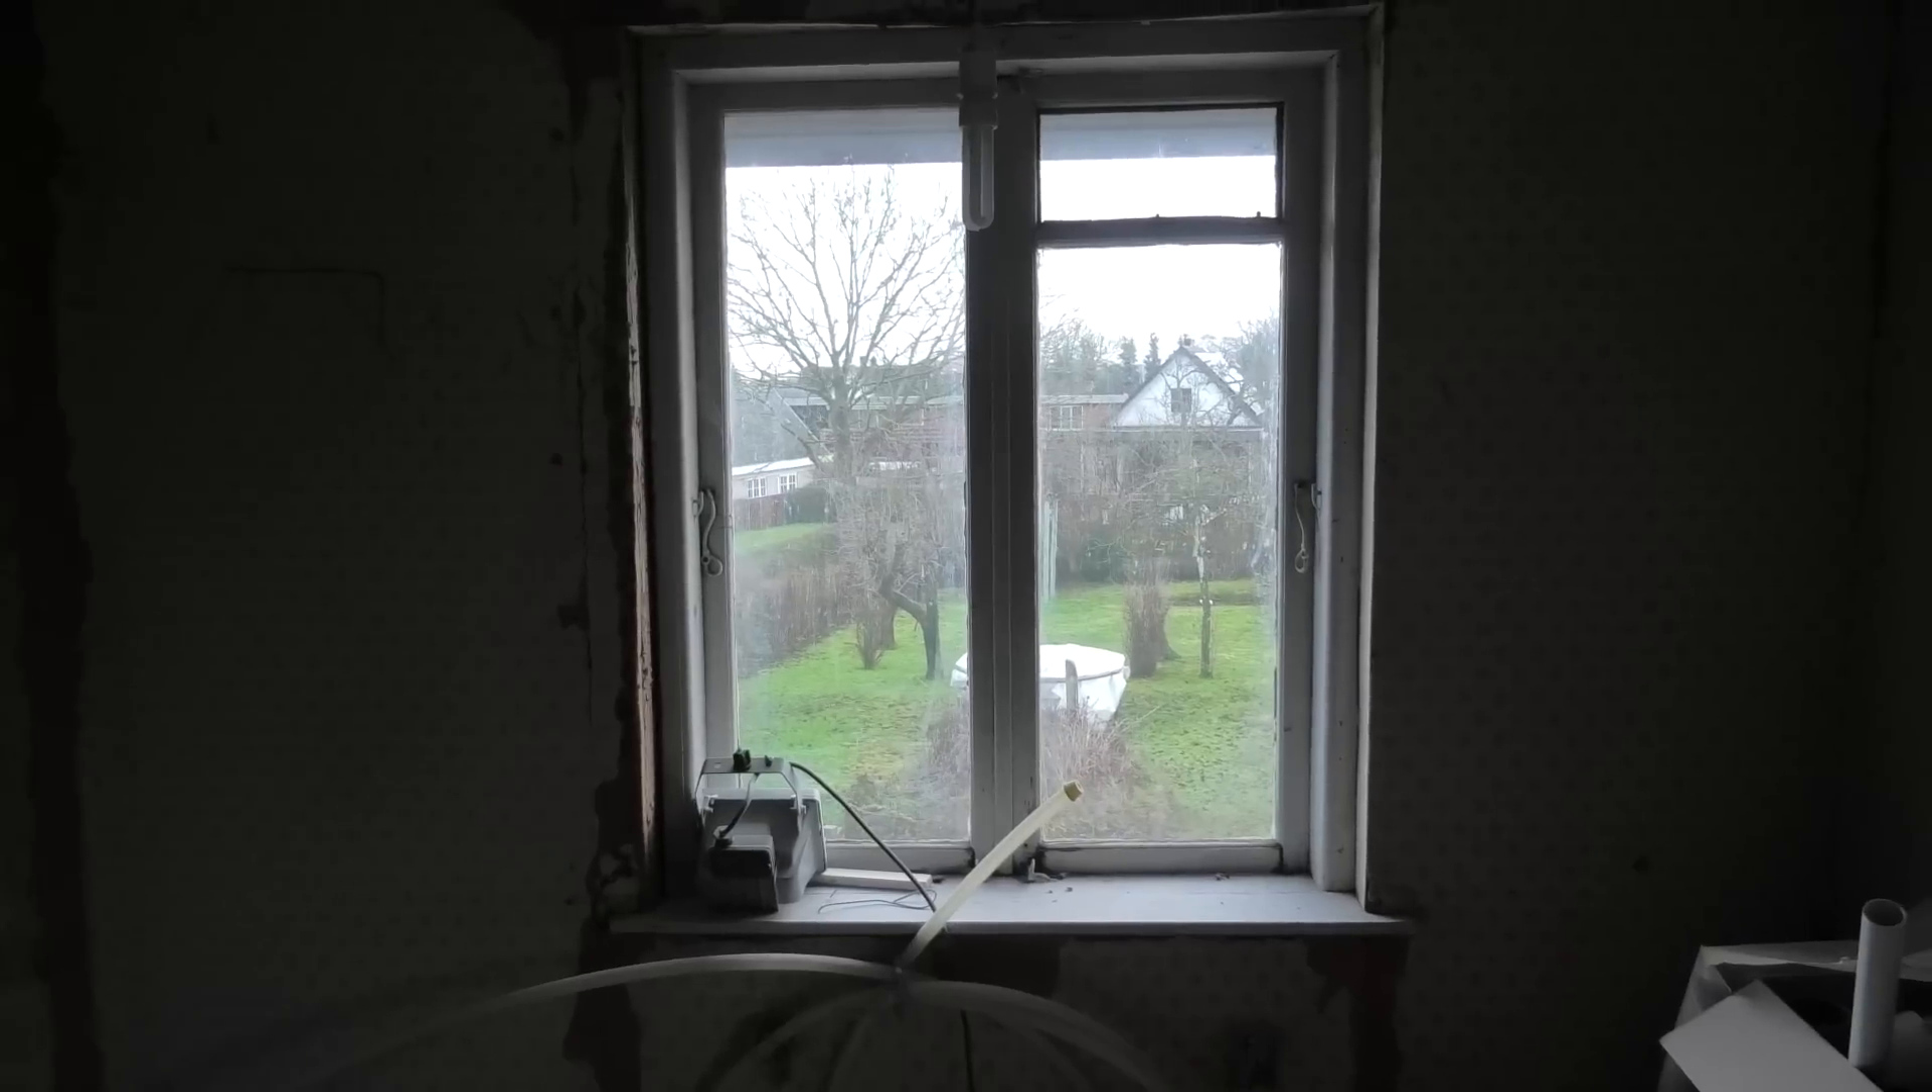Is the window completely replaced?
No.